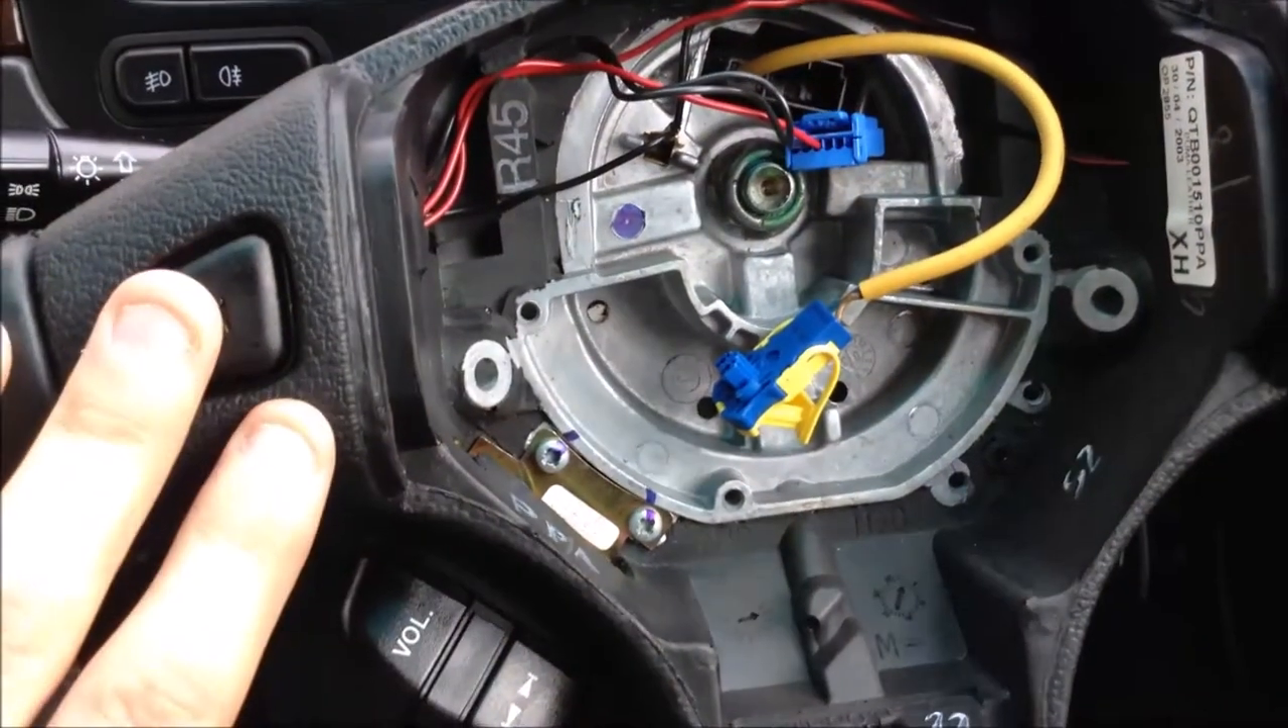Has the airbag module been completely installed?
No.